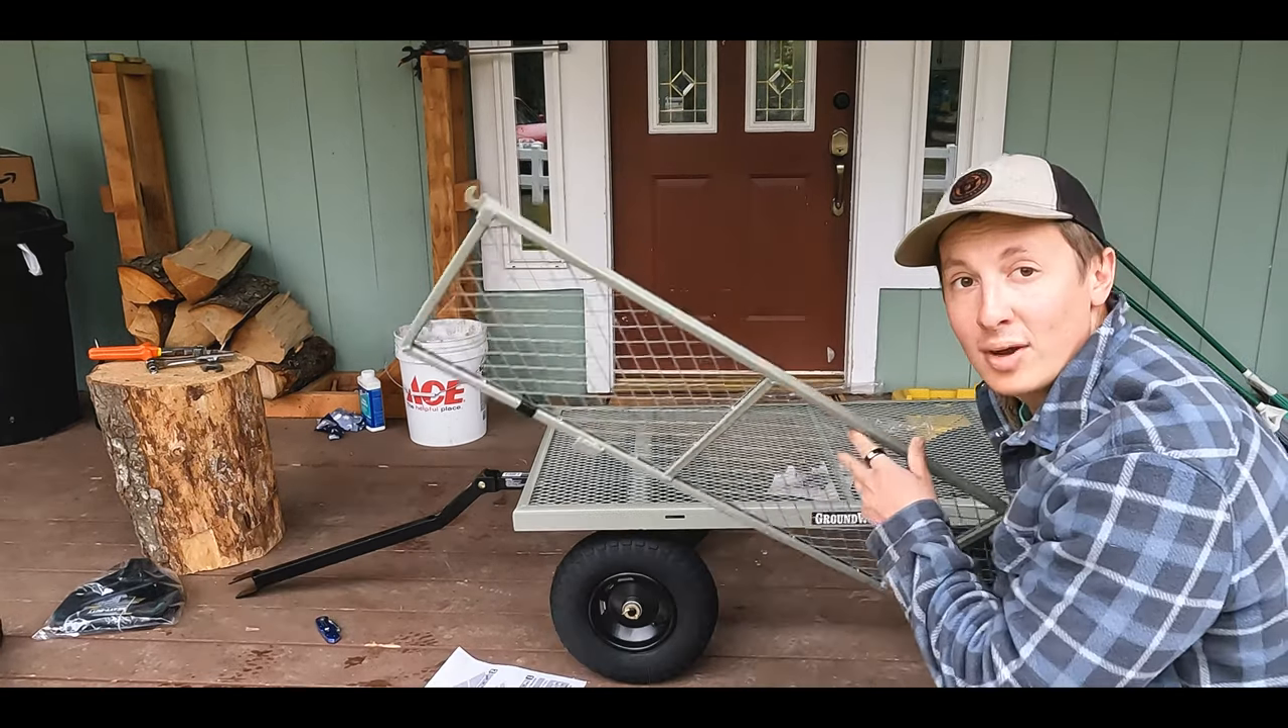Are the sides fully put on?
No.